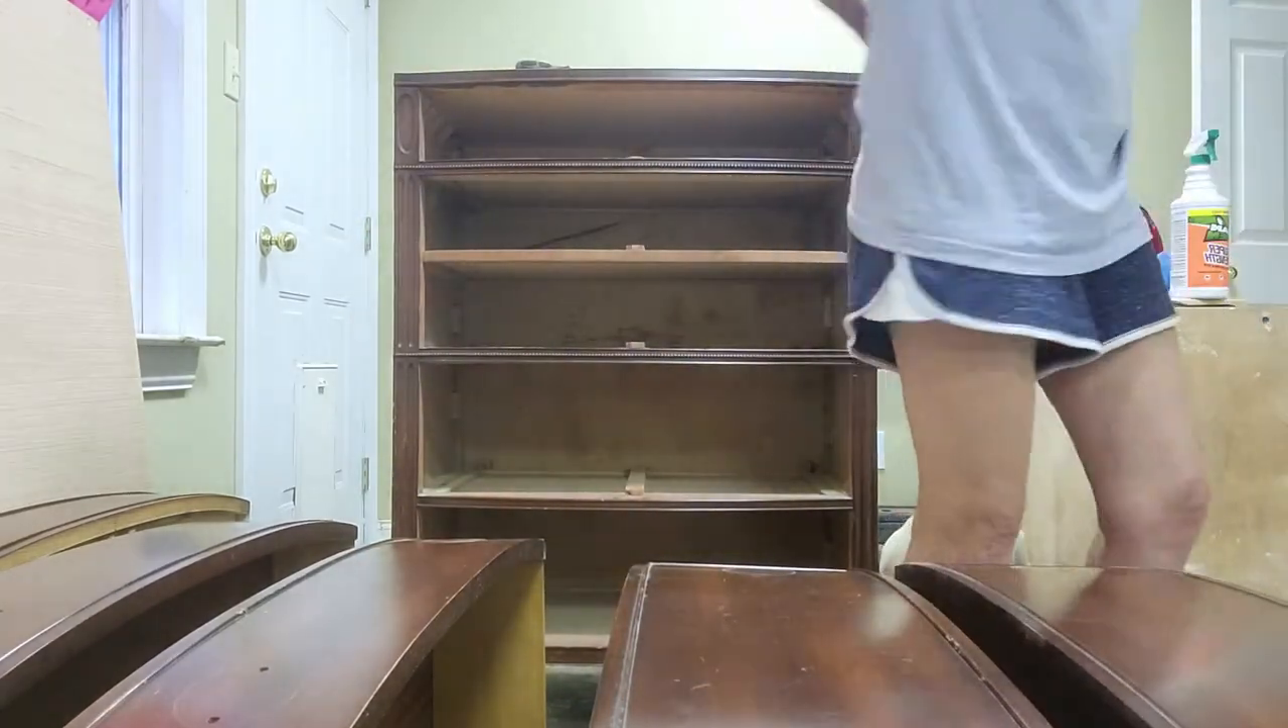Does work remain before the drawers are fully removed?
No.